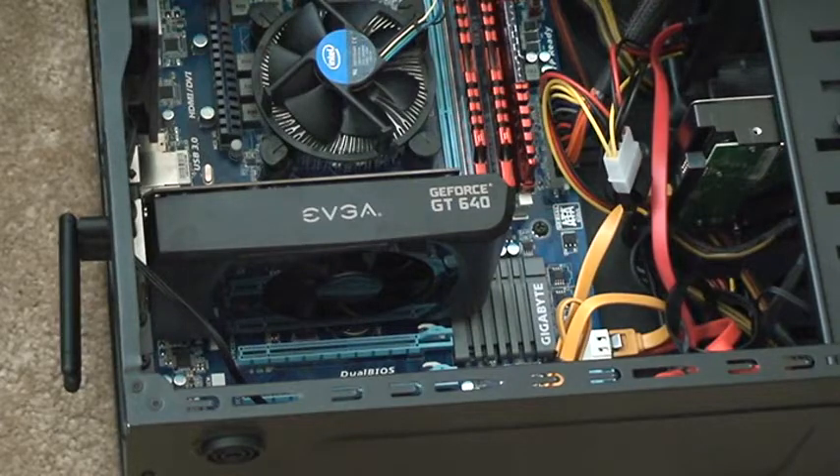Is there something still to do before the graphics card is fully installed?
No.